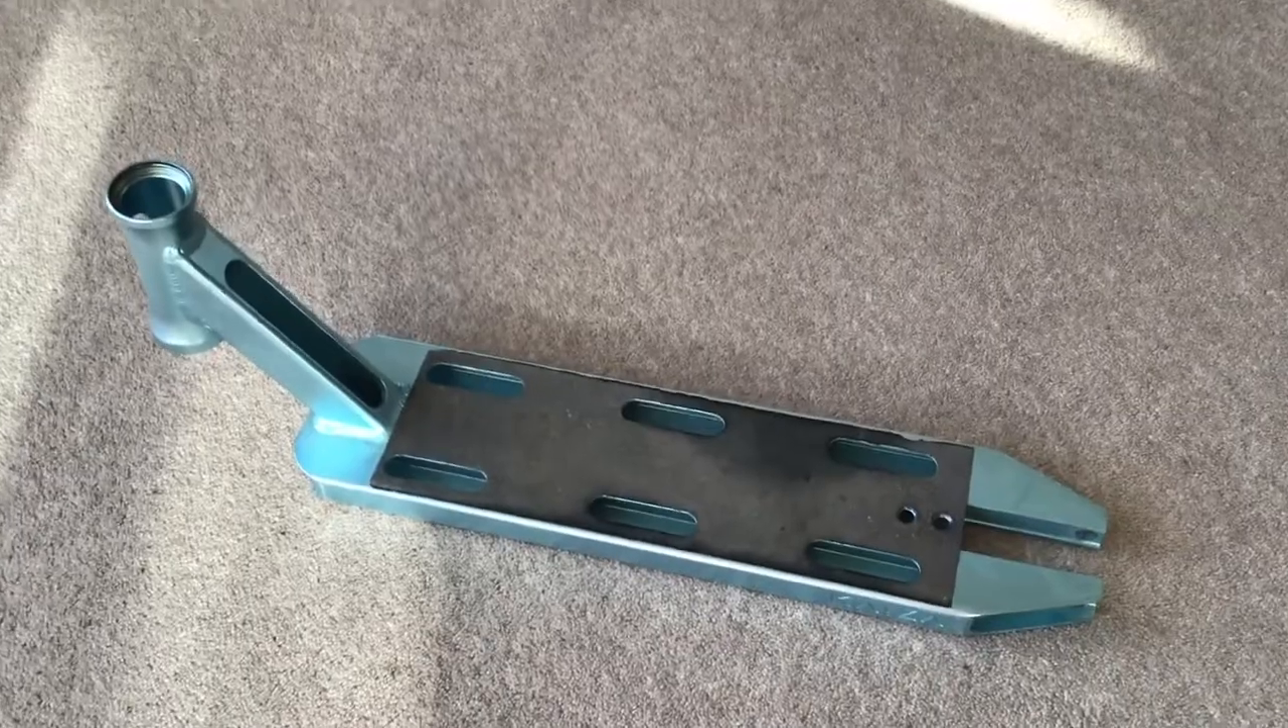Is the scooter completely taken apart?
Yes.